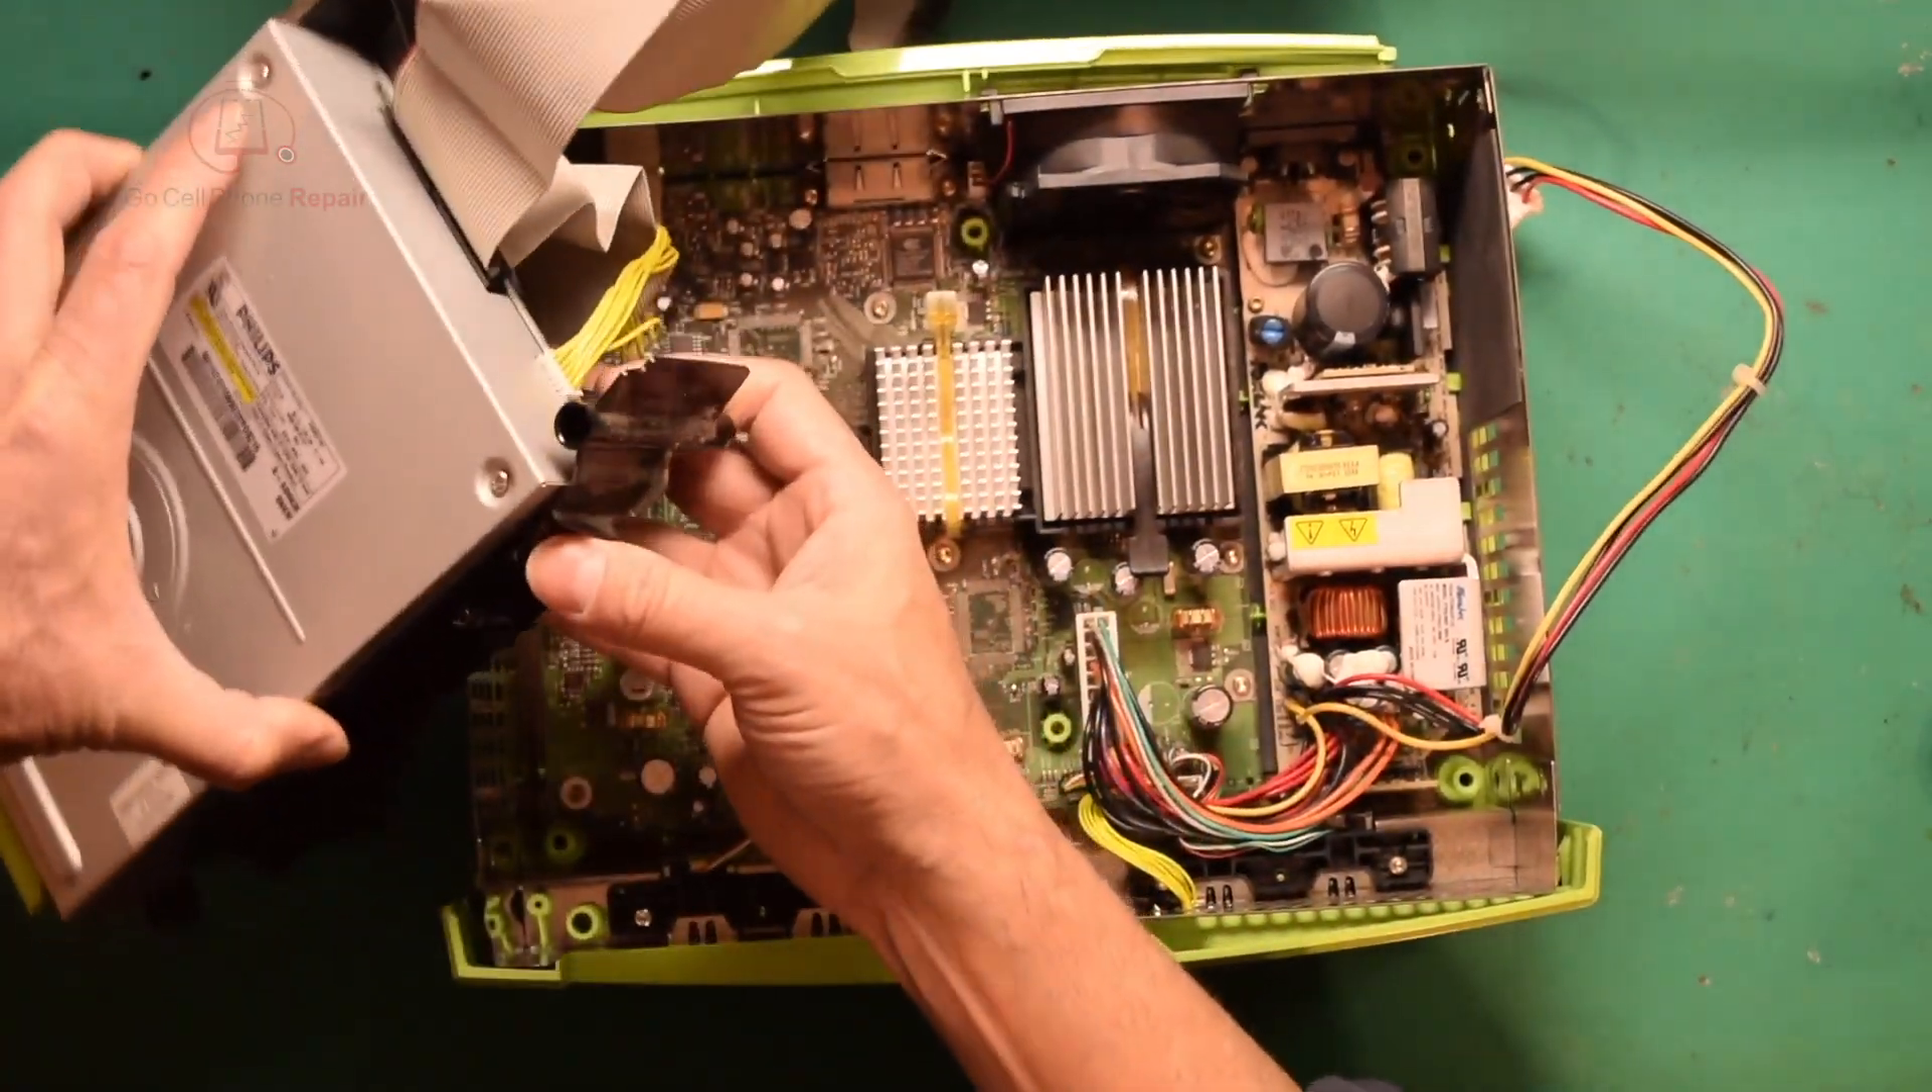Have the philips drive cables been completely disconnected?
No.